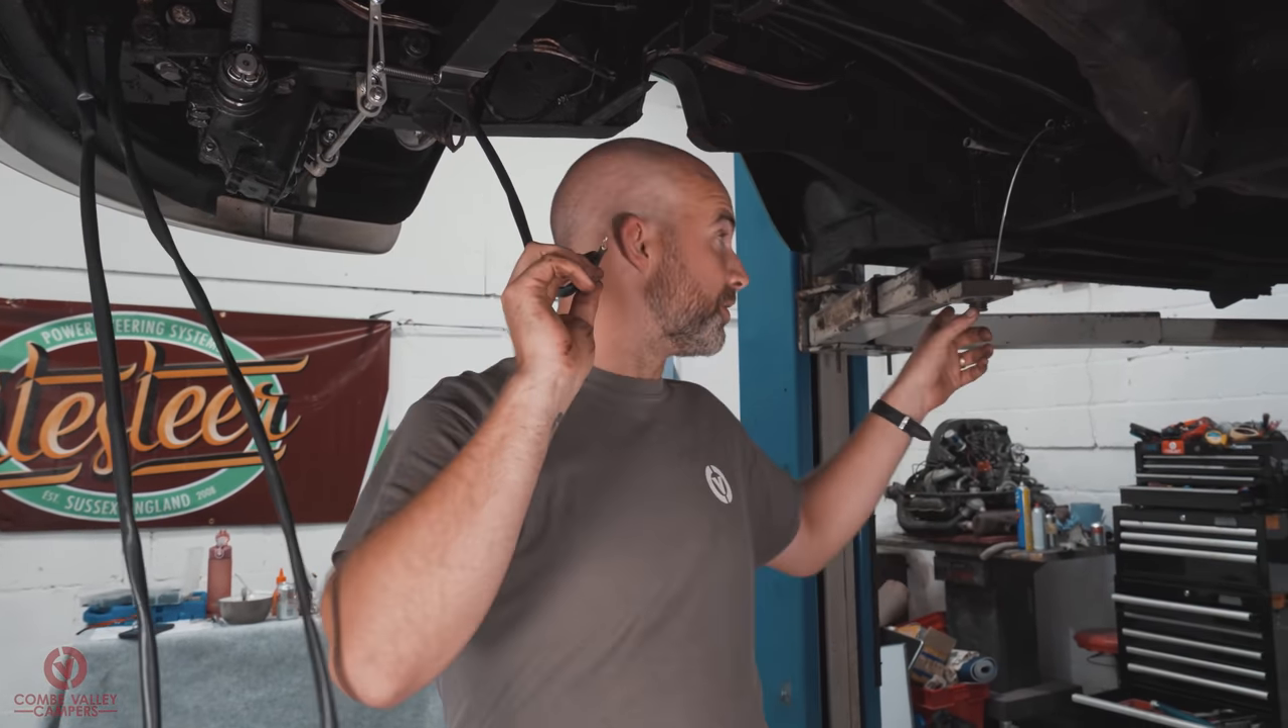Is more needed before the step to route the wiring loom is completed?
Yes.